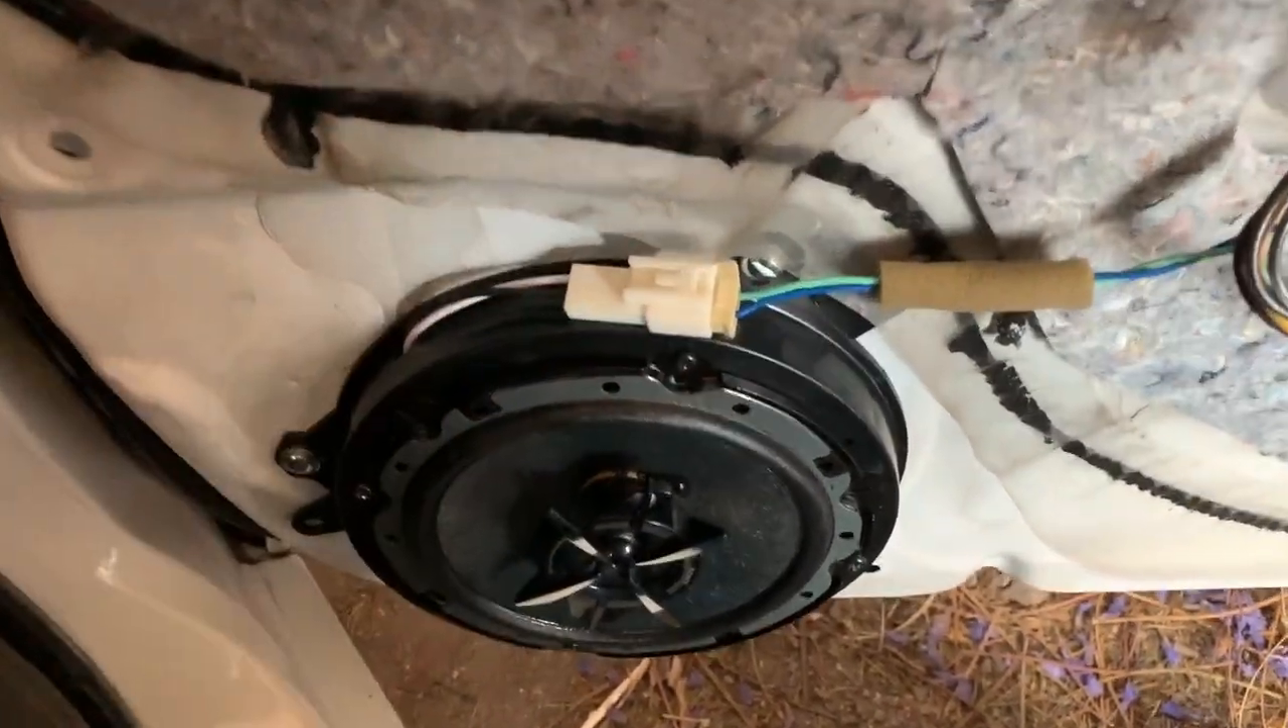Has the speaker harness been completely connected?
Yes.